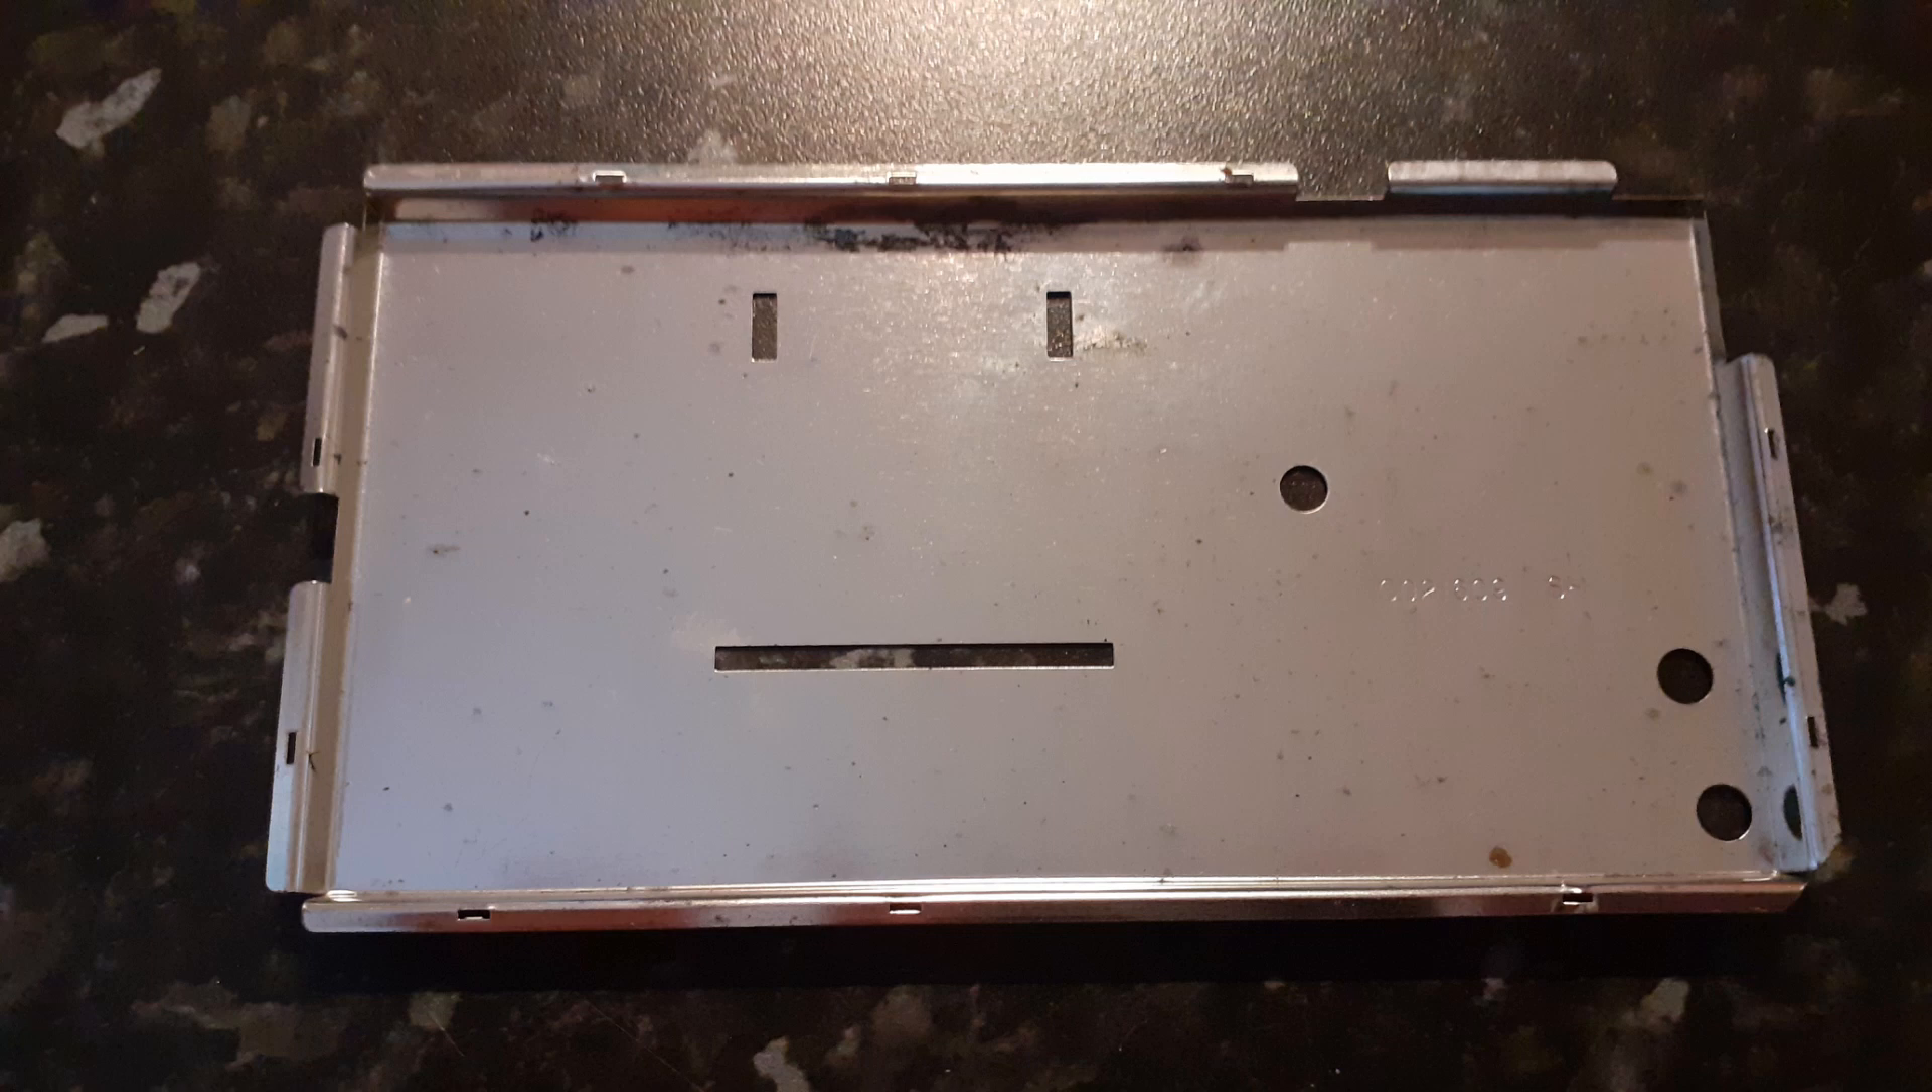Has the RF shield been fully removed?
Yes.